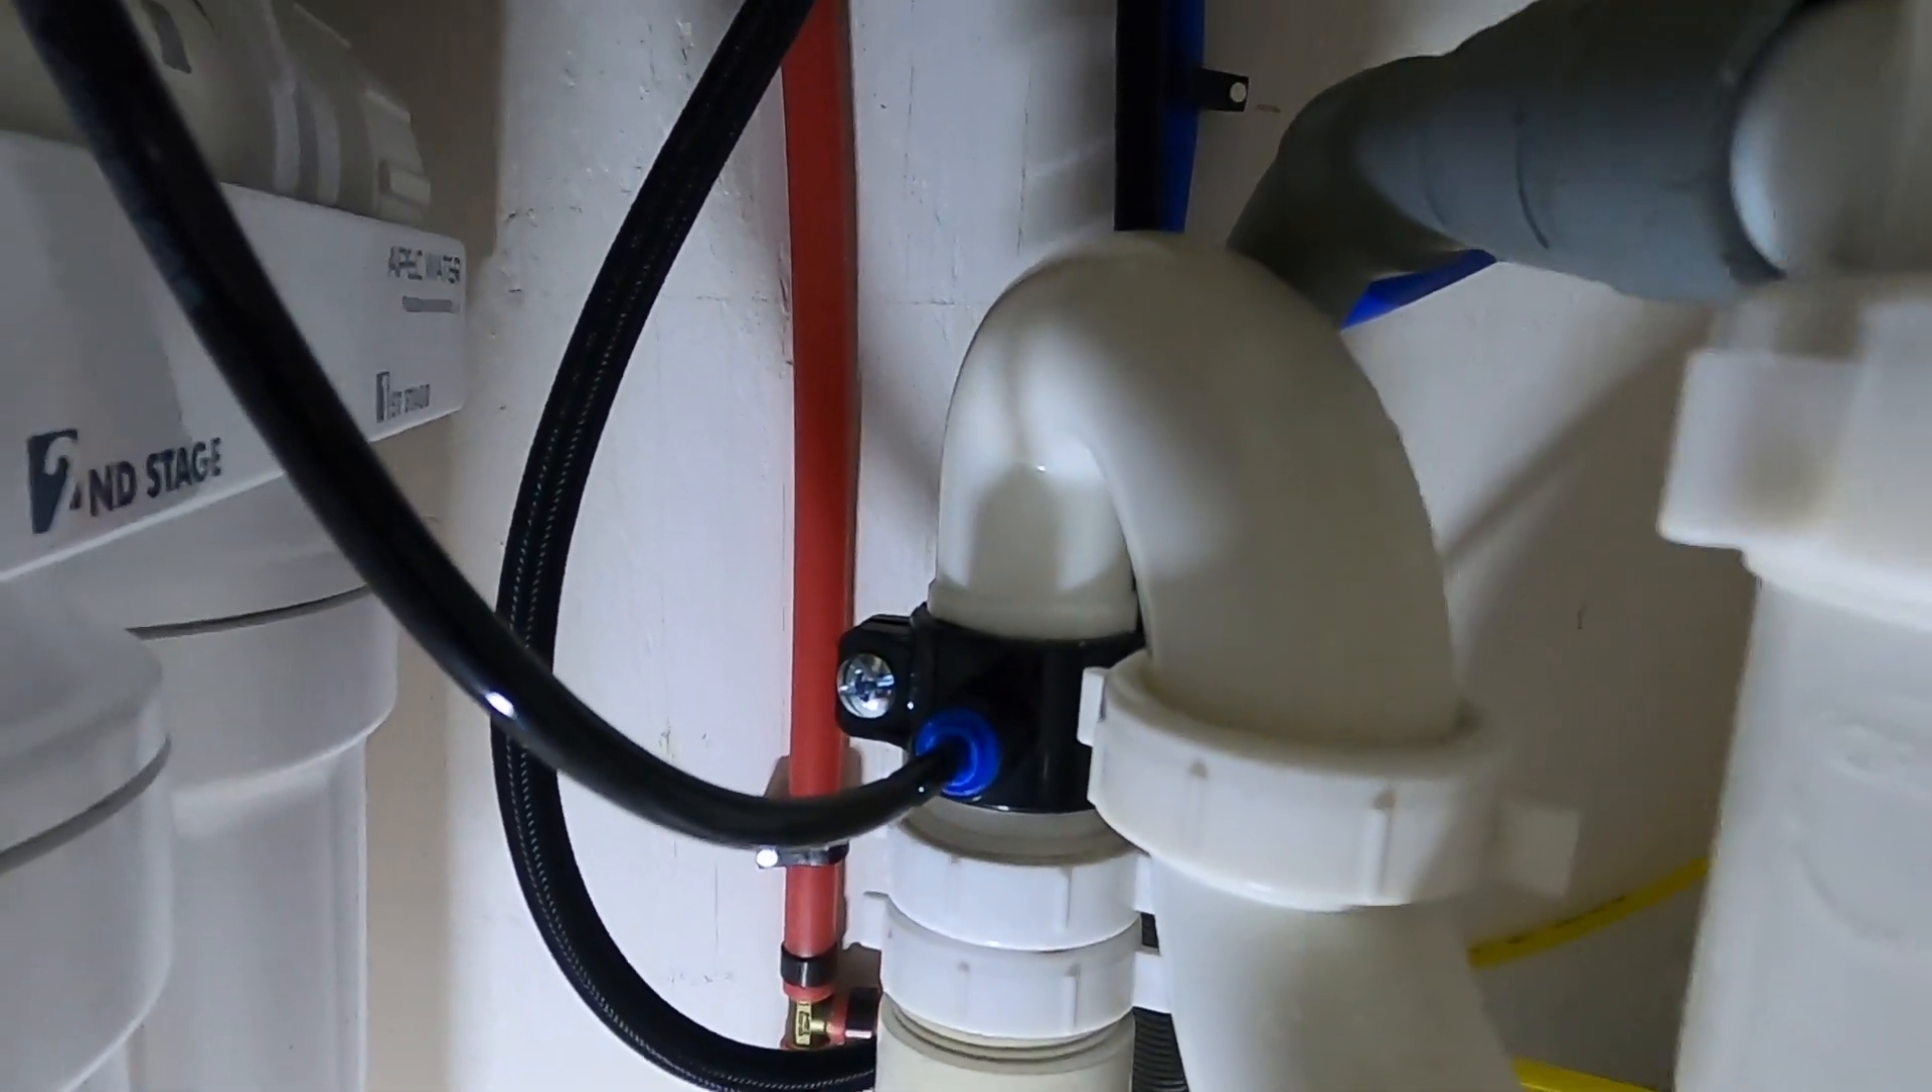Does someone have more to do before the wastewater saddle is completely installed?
No.